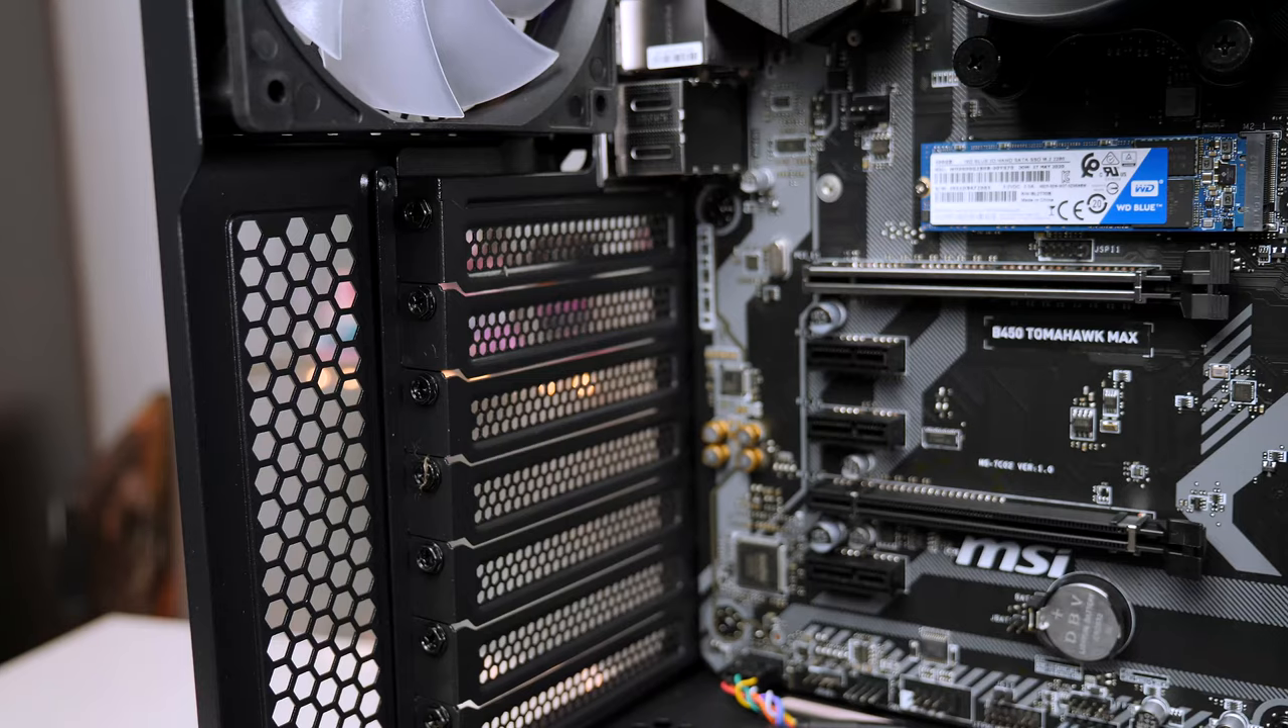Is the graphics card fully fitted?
No.